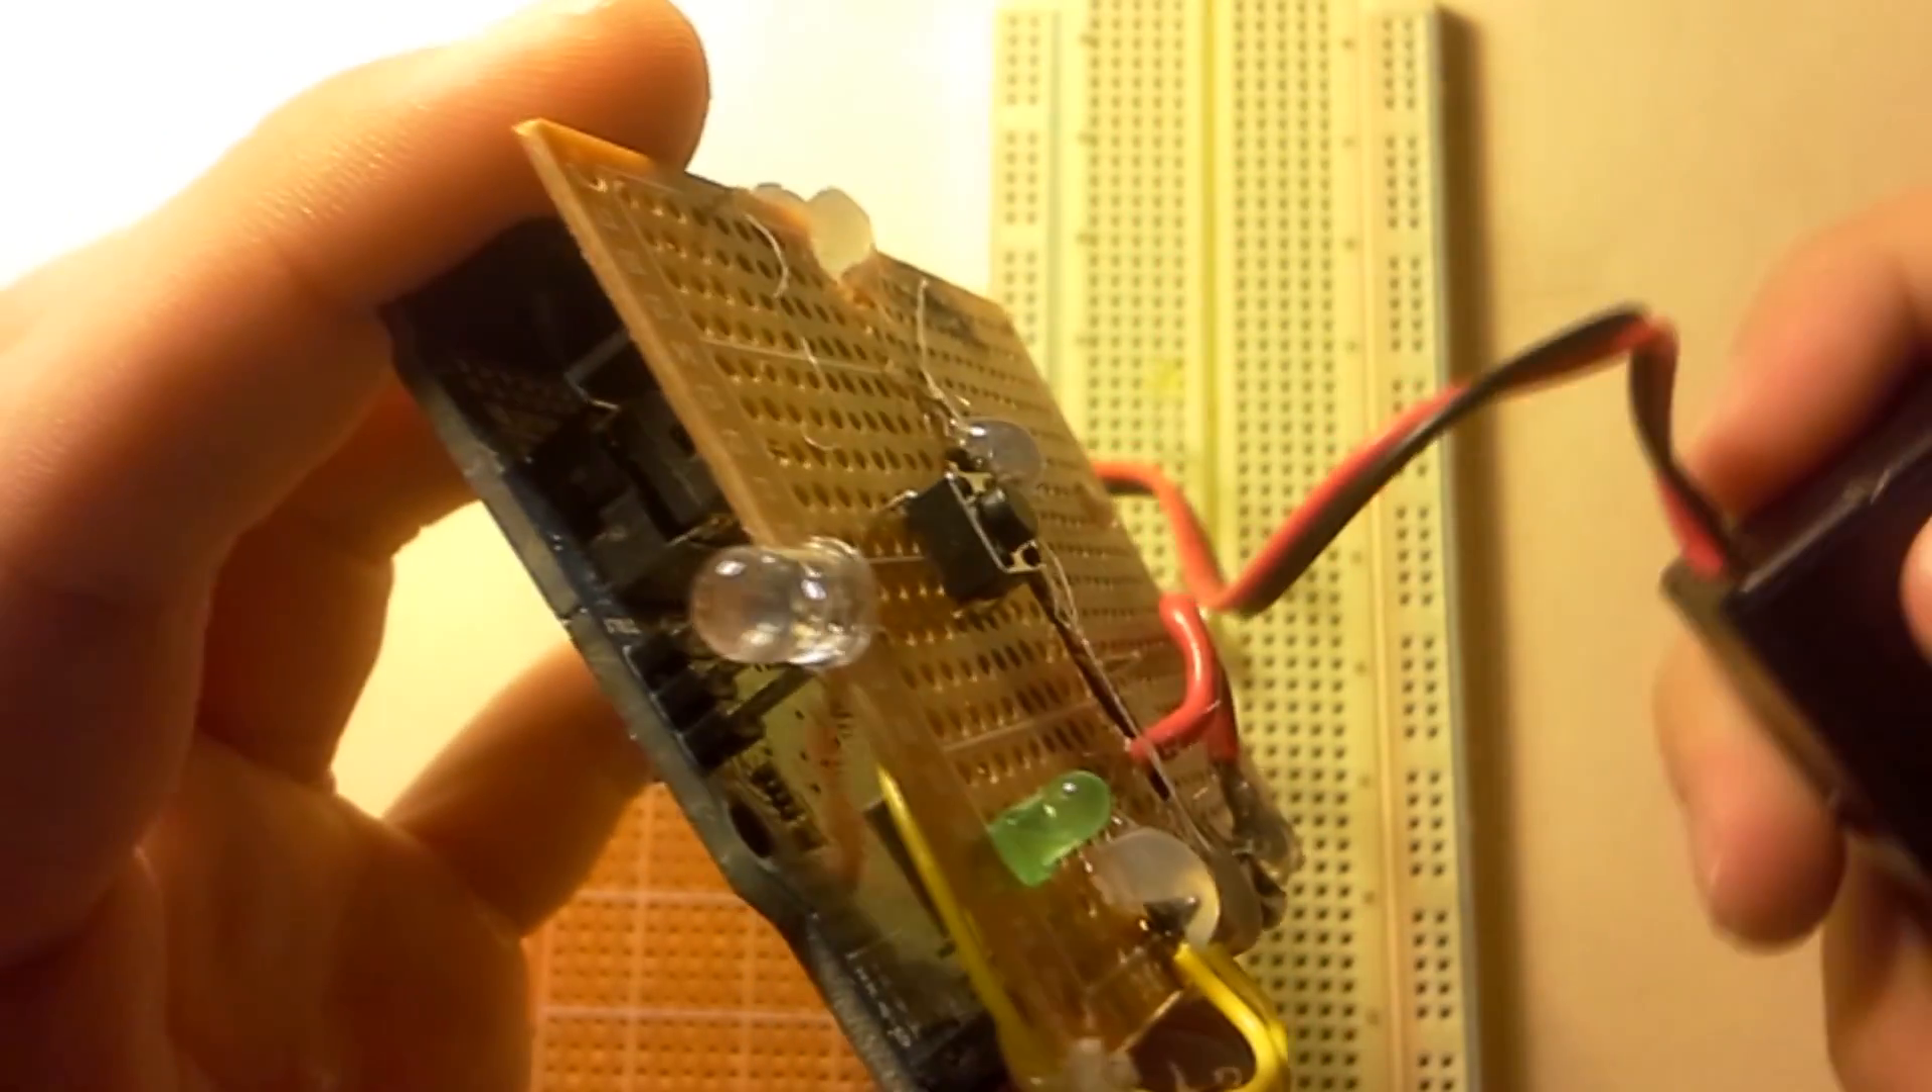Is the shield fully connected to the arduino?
Yes.